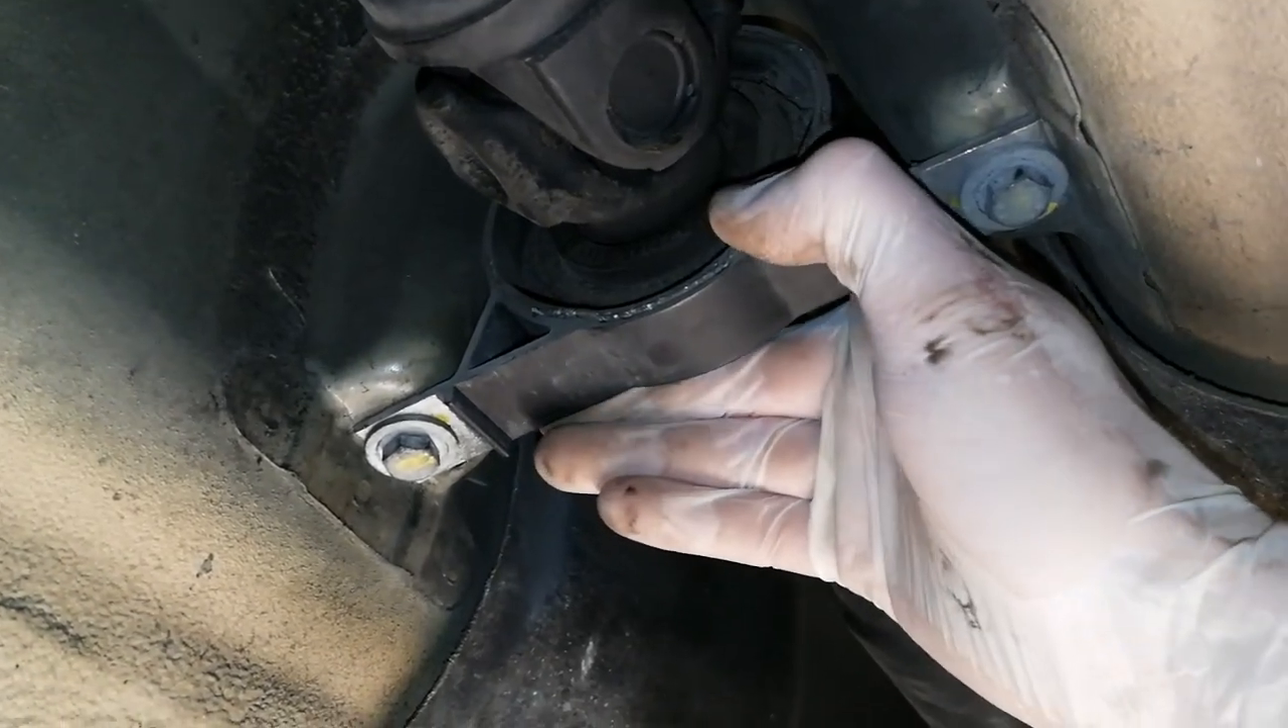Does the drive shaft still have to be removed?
Yes.